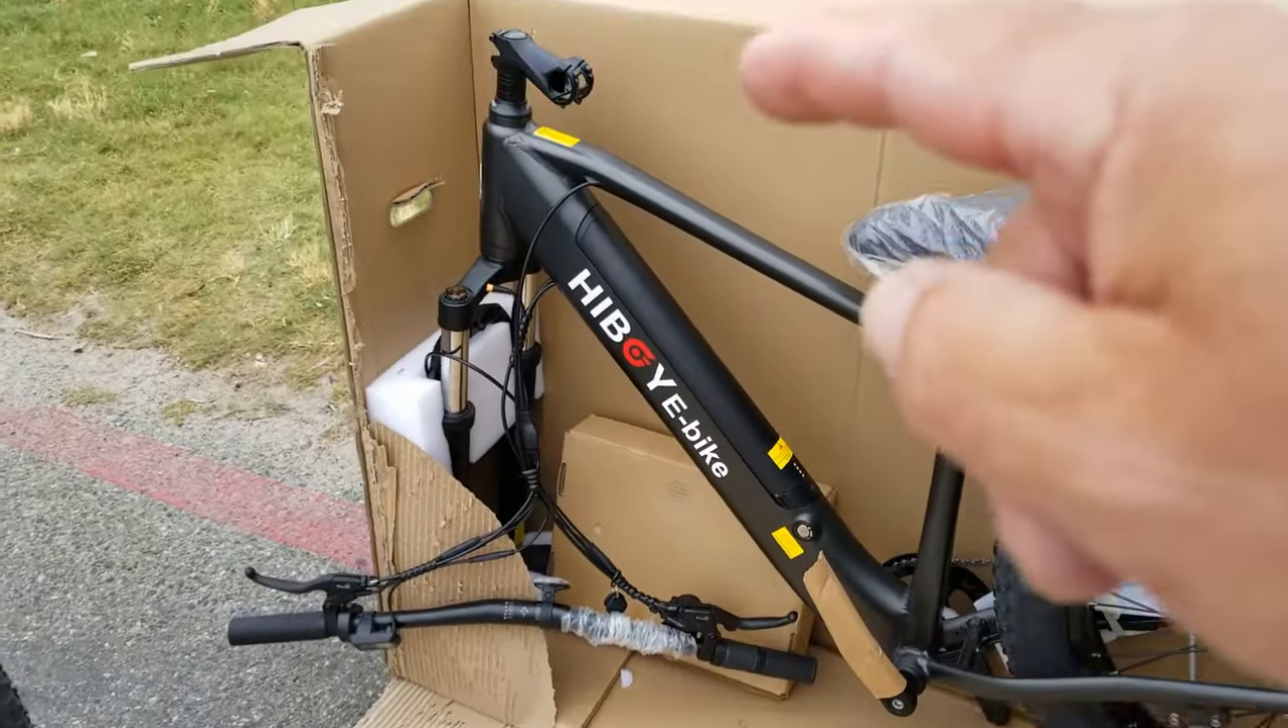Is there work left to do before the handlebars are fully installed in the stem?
Yes.